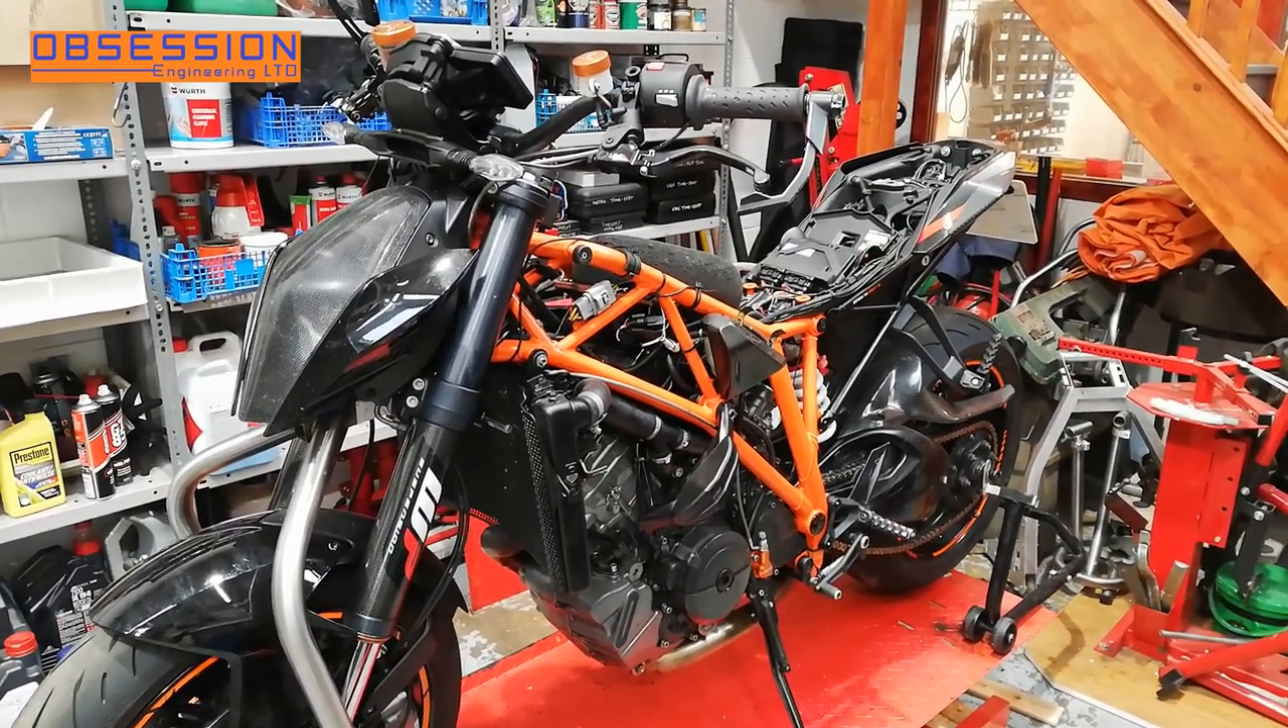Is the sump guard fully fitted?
No.